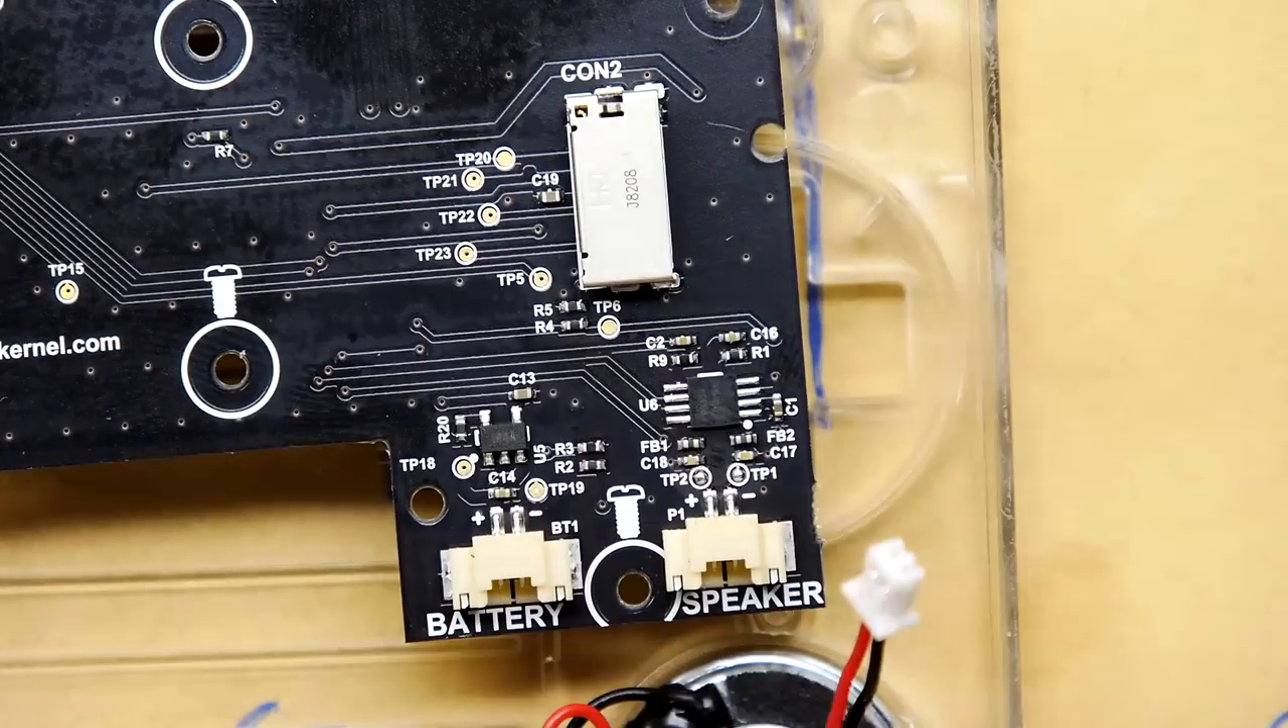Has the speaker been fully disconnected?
Yes.